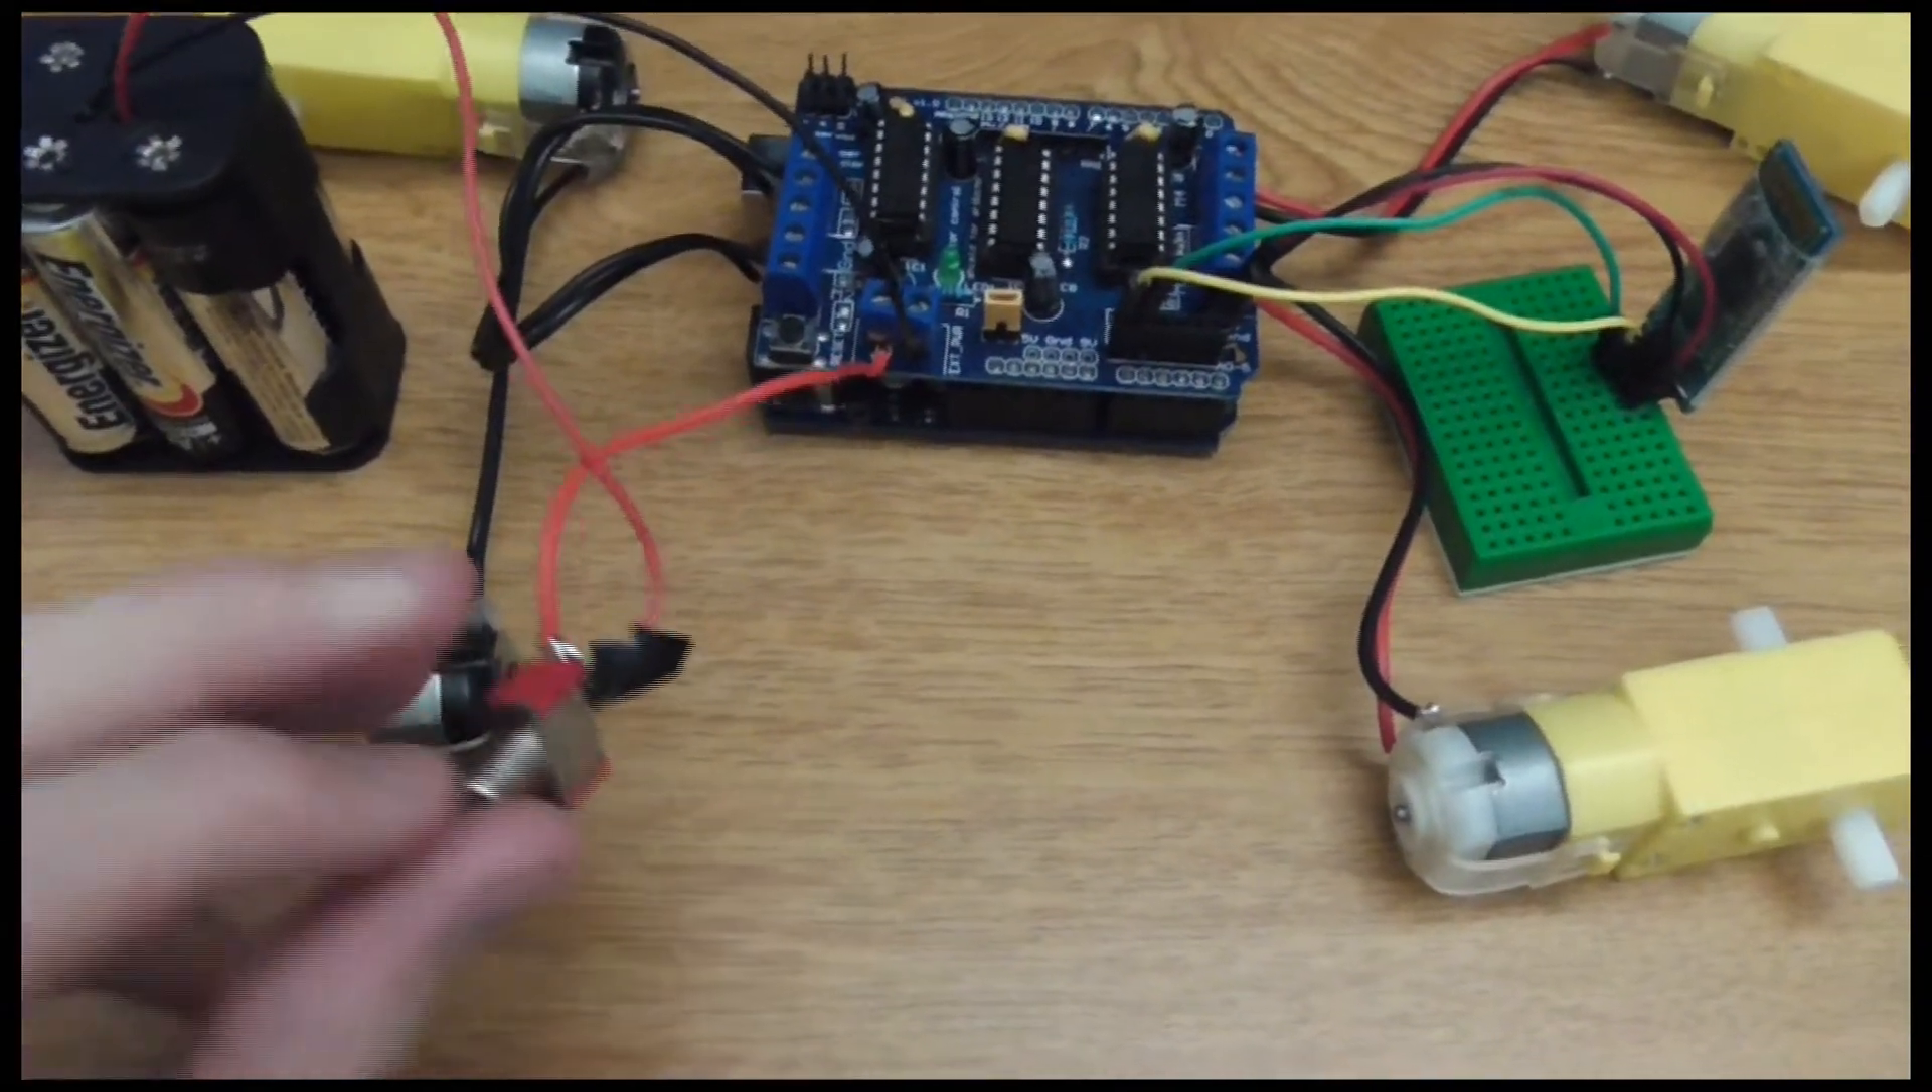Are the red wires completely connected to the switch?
Yes.